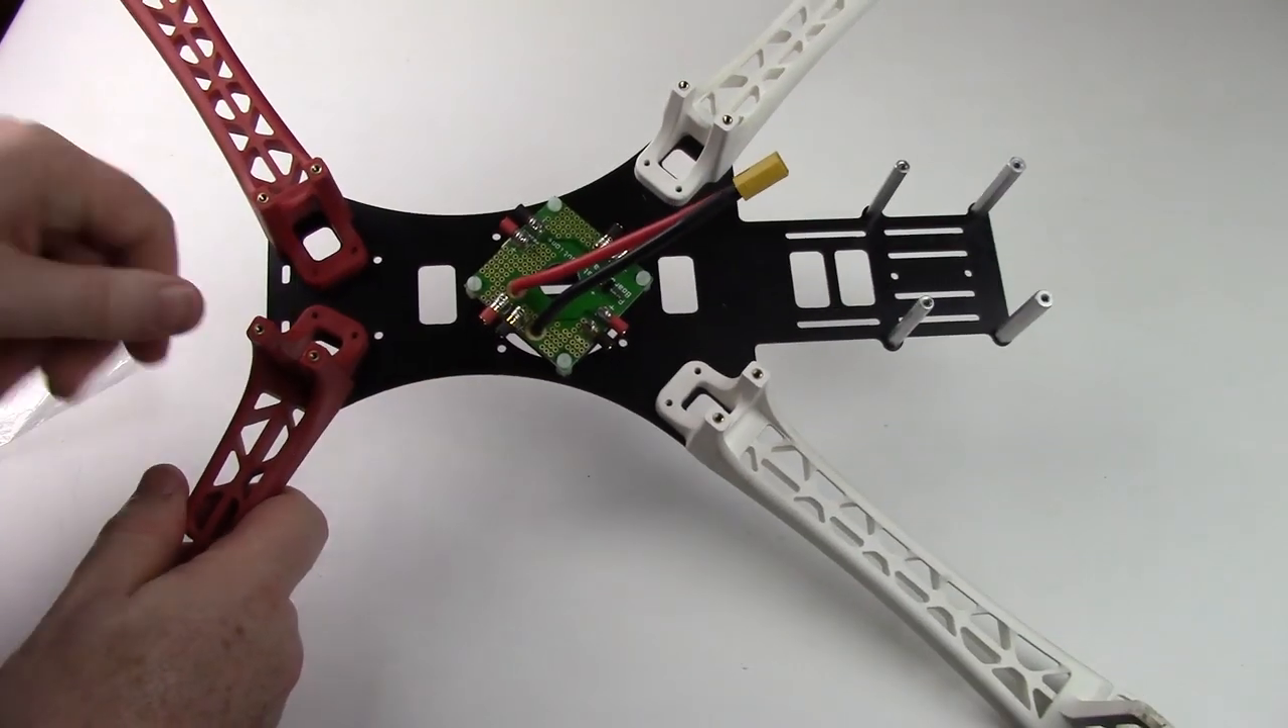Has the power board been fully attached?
Yes.